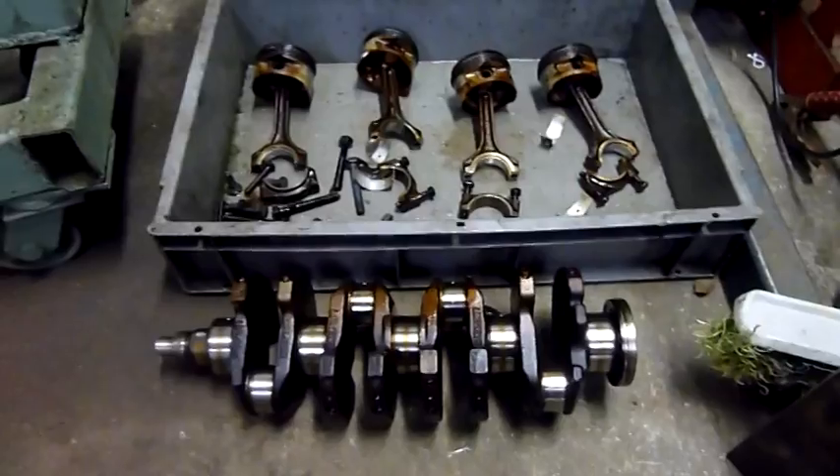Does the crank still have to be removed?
No.